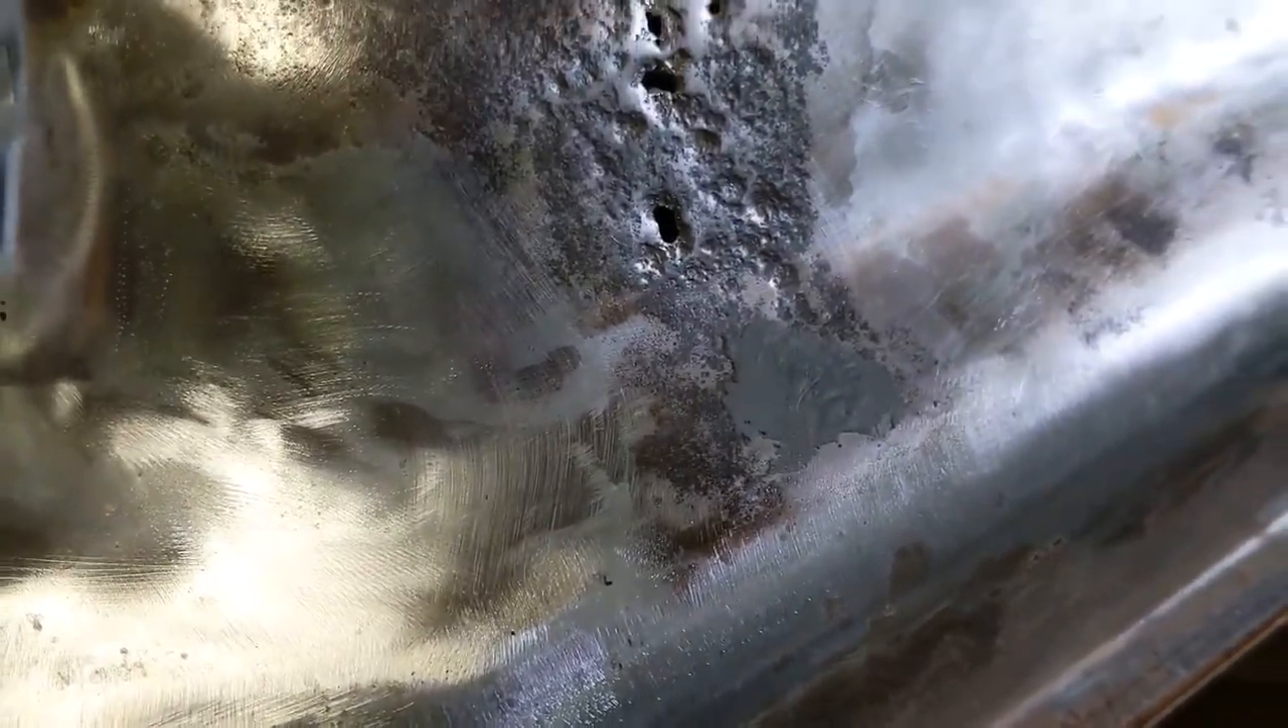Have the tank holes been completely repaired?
No.